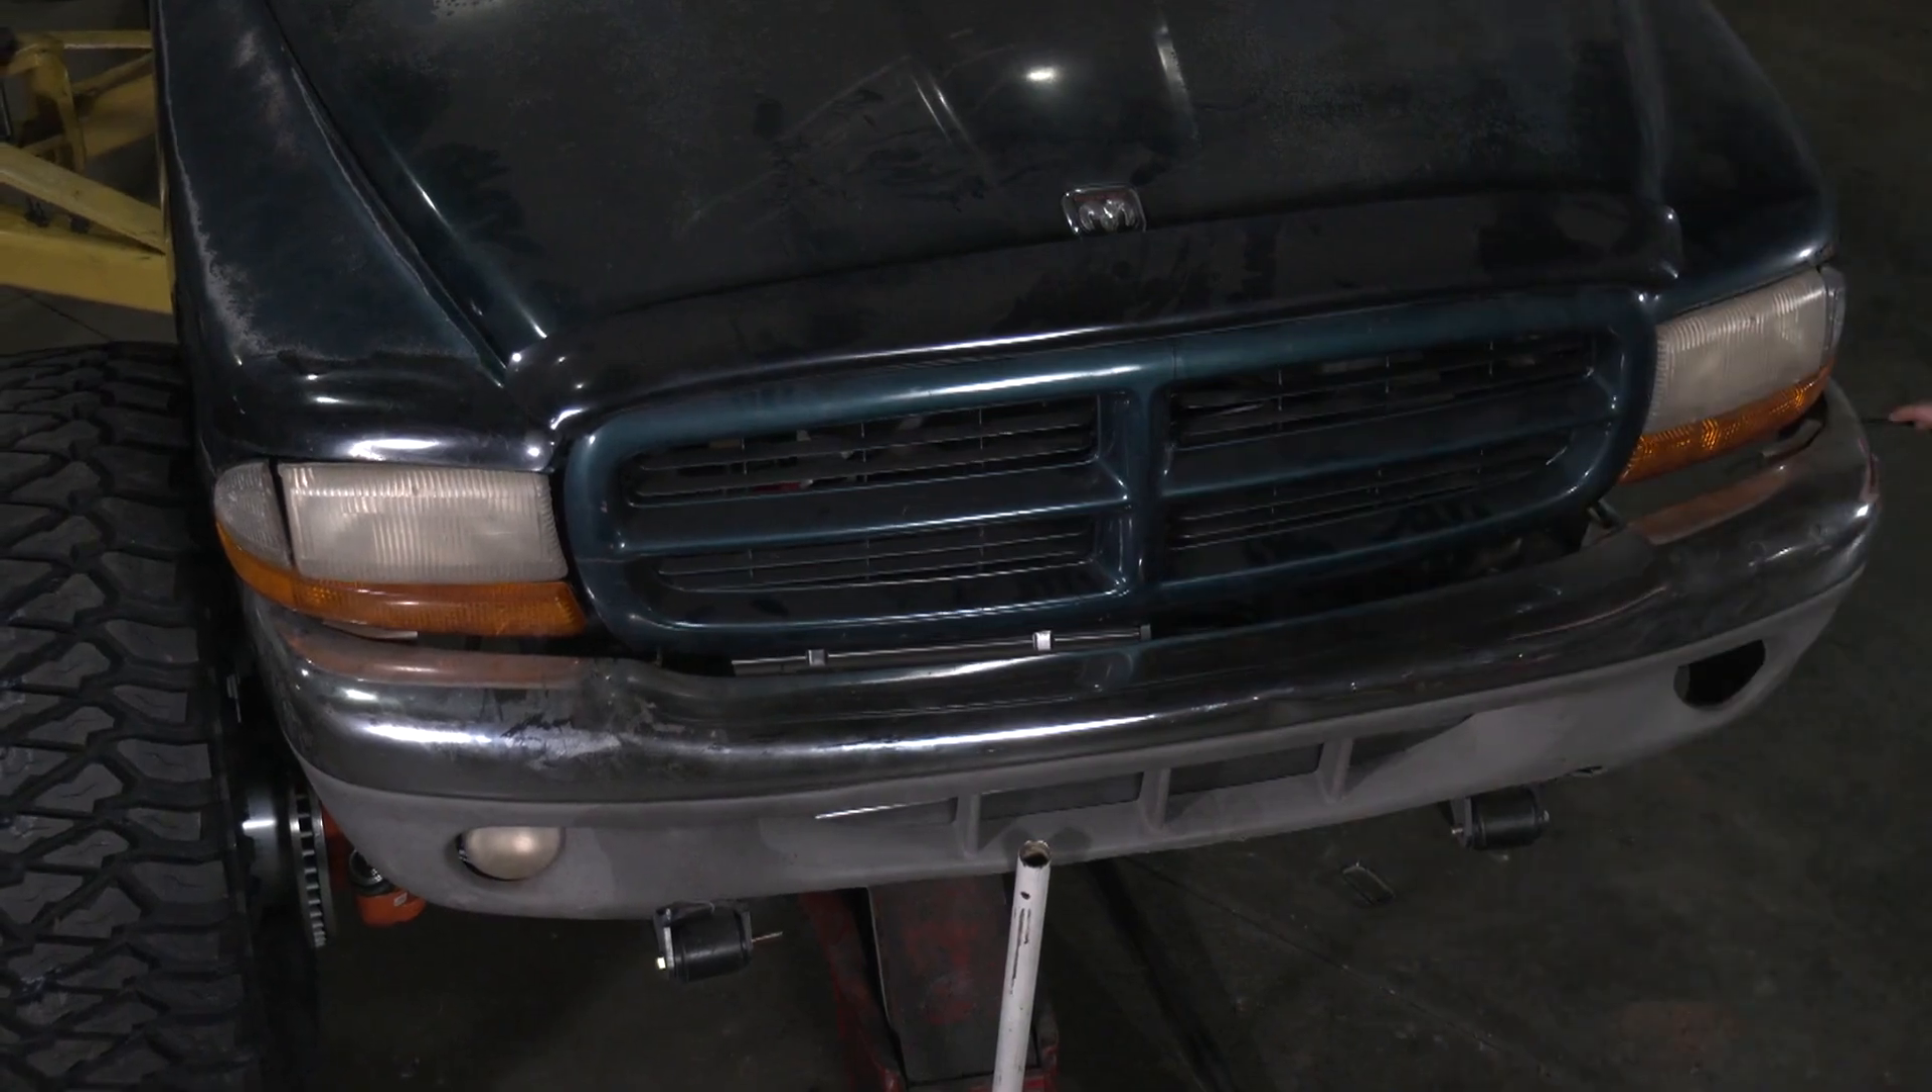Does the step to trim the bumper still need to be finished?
Yes.